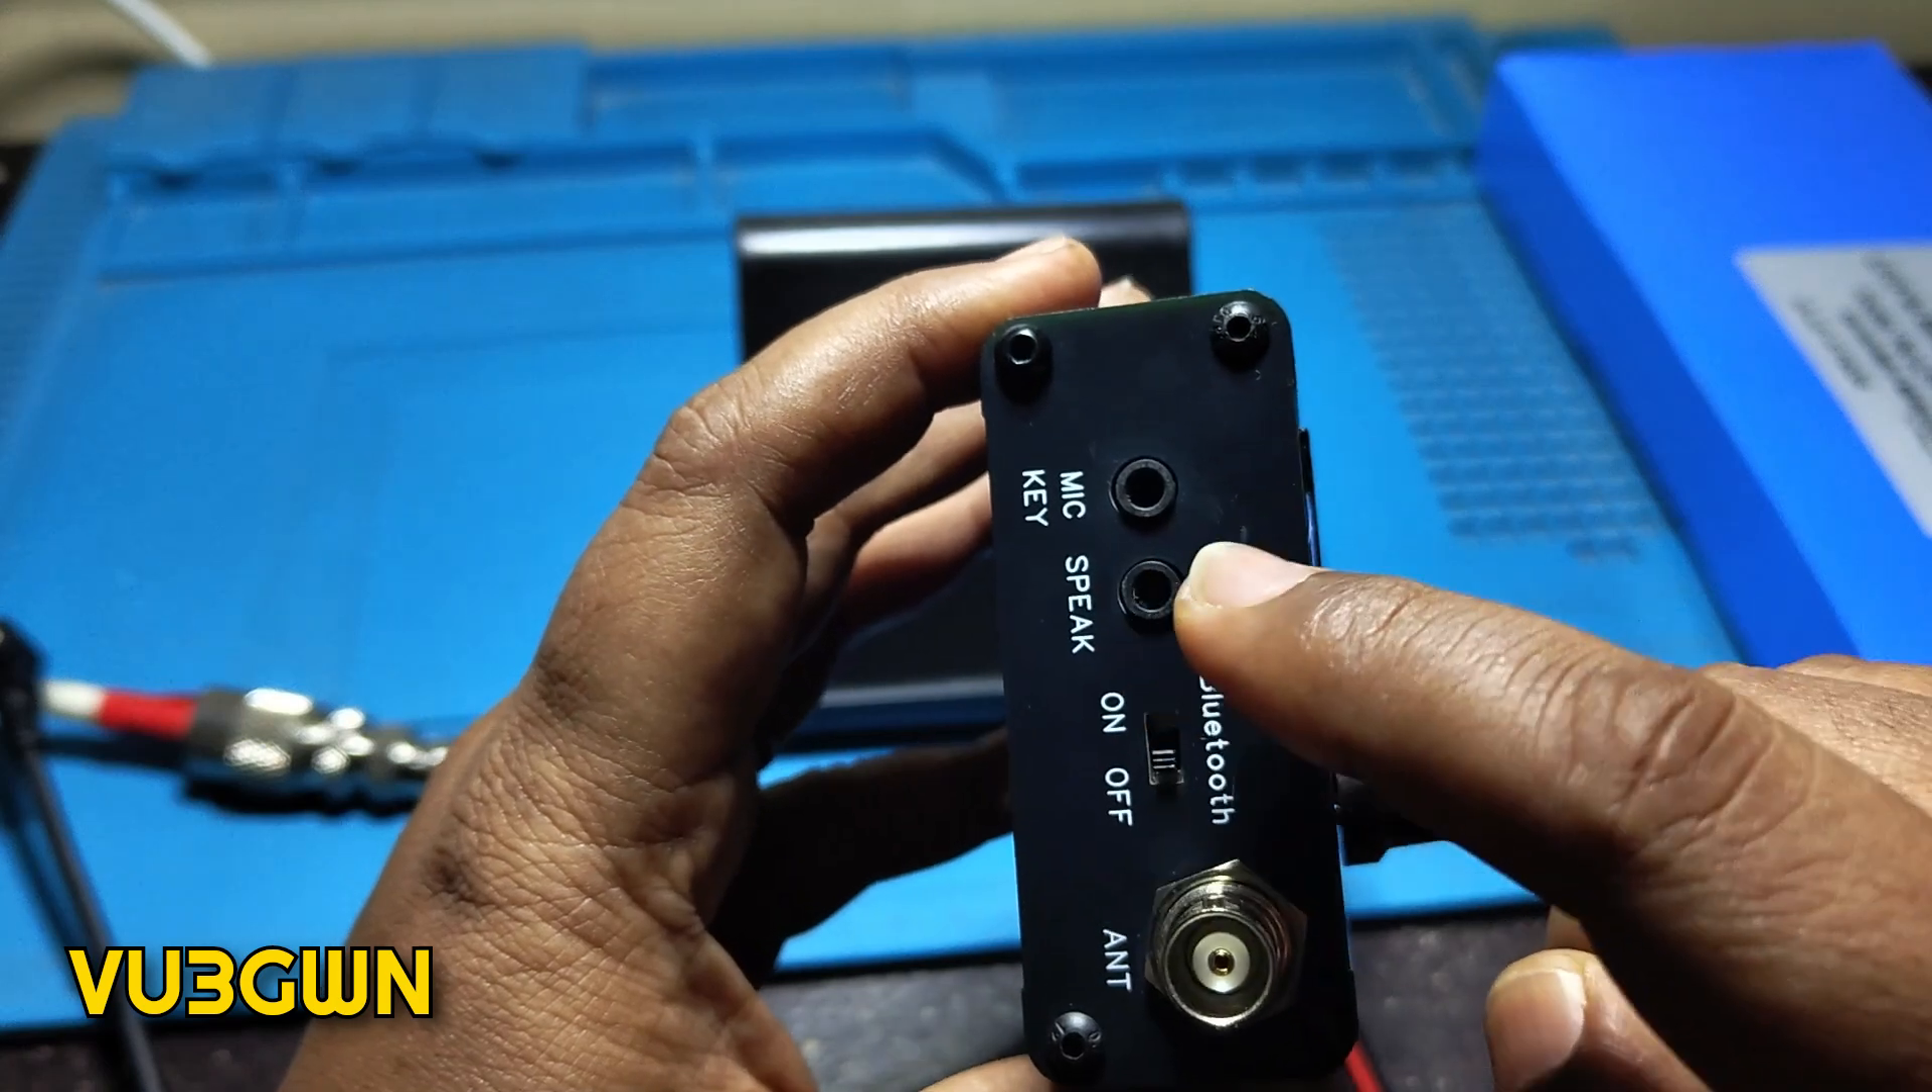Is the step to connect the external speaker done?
No.